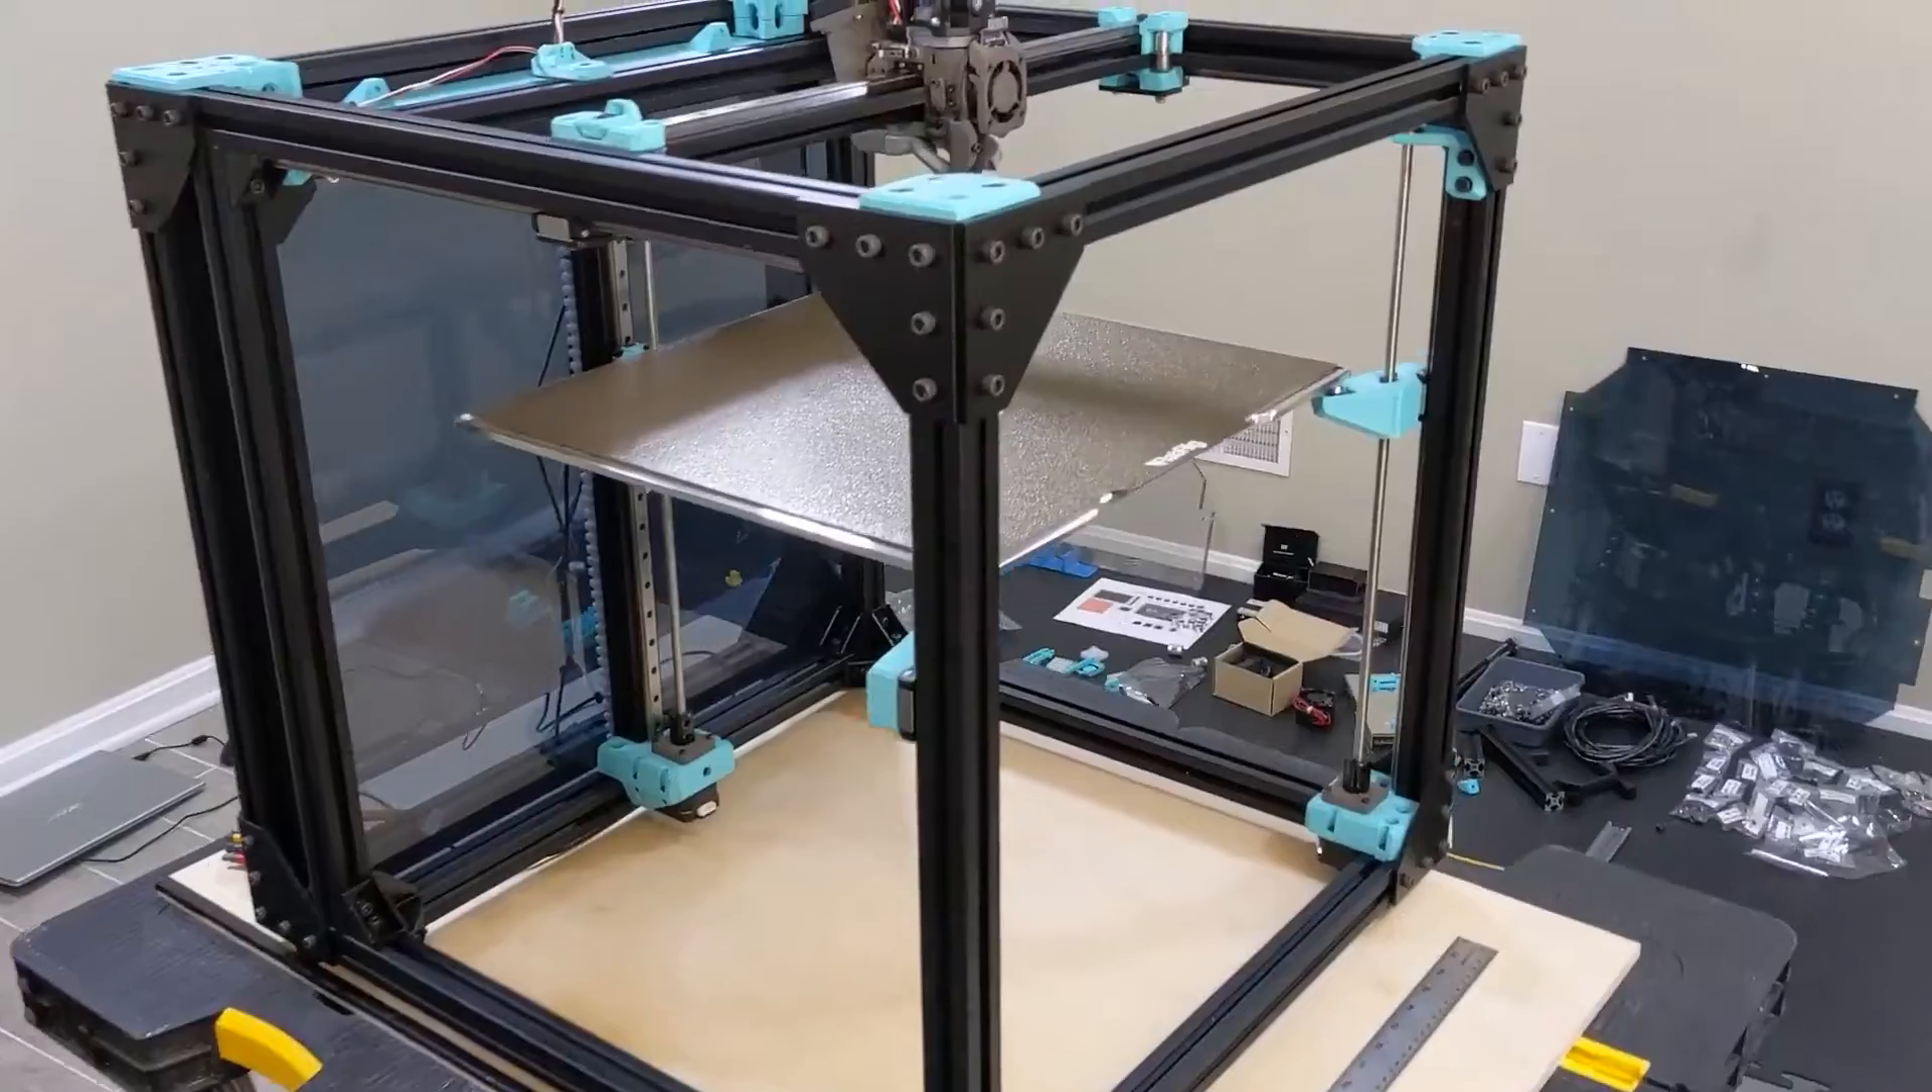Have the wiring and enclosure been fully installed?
No.